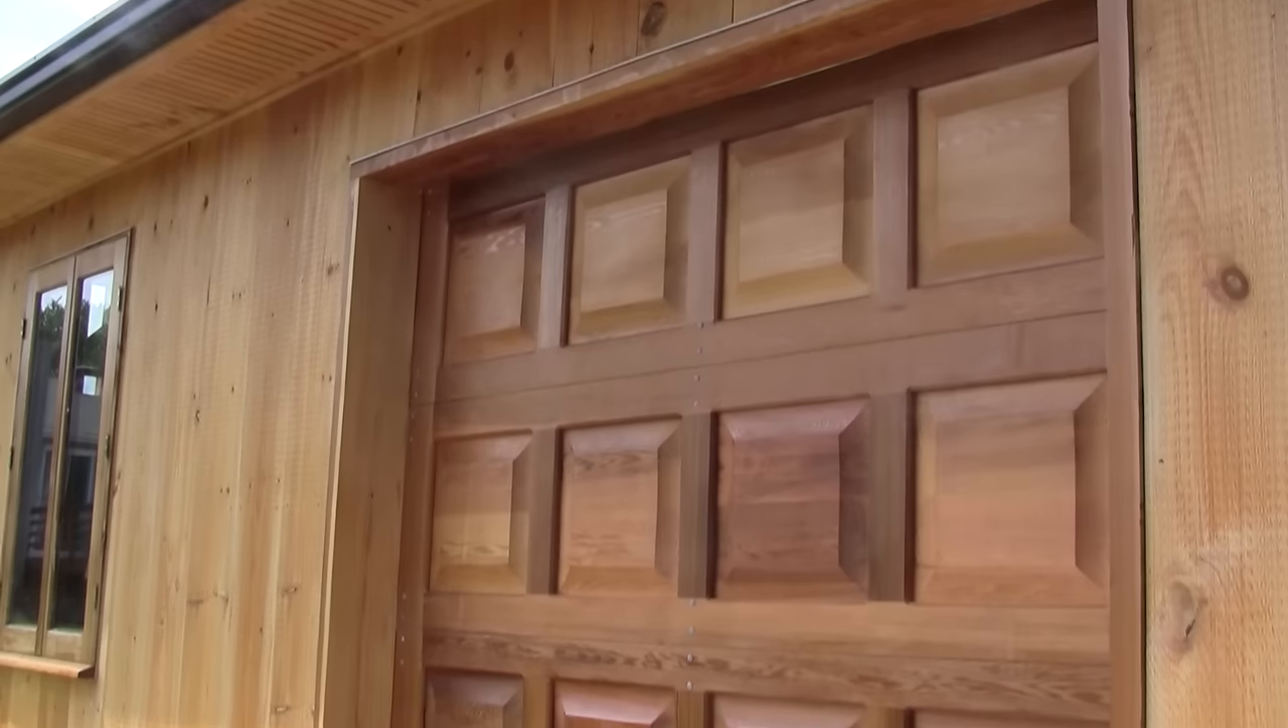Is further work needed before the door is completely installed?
No.